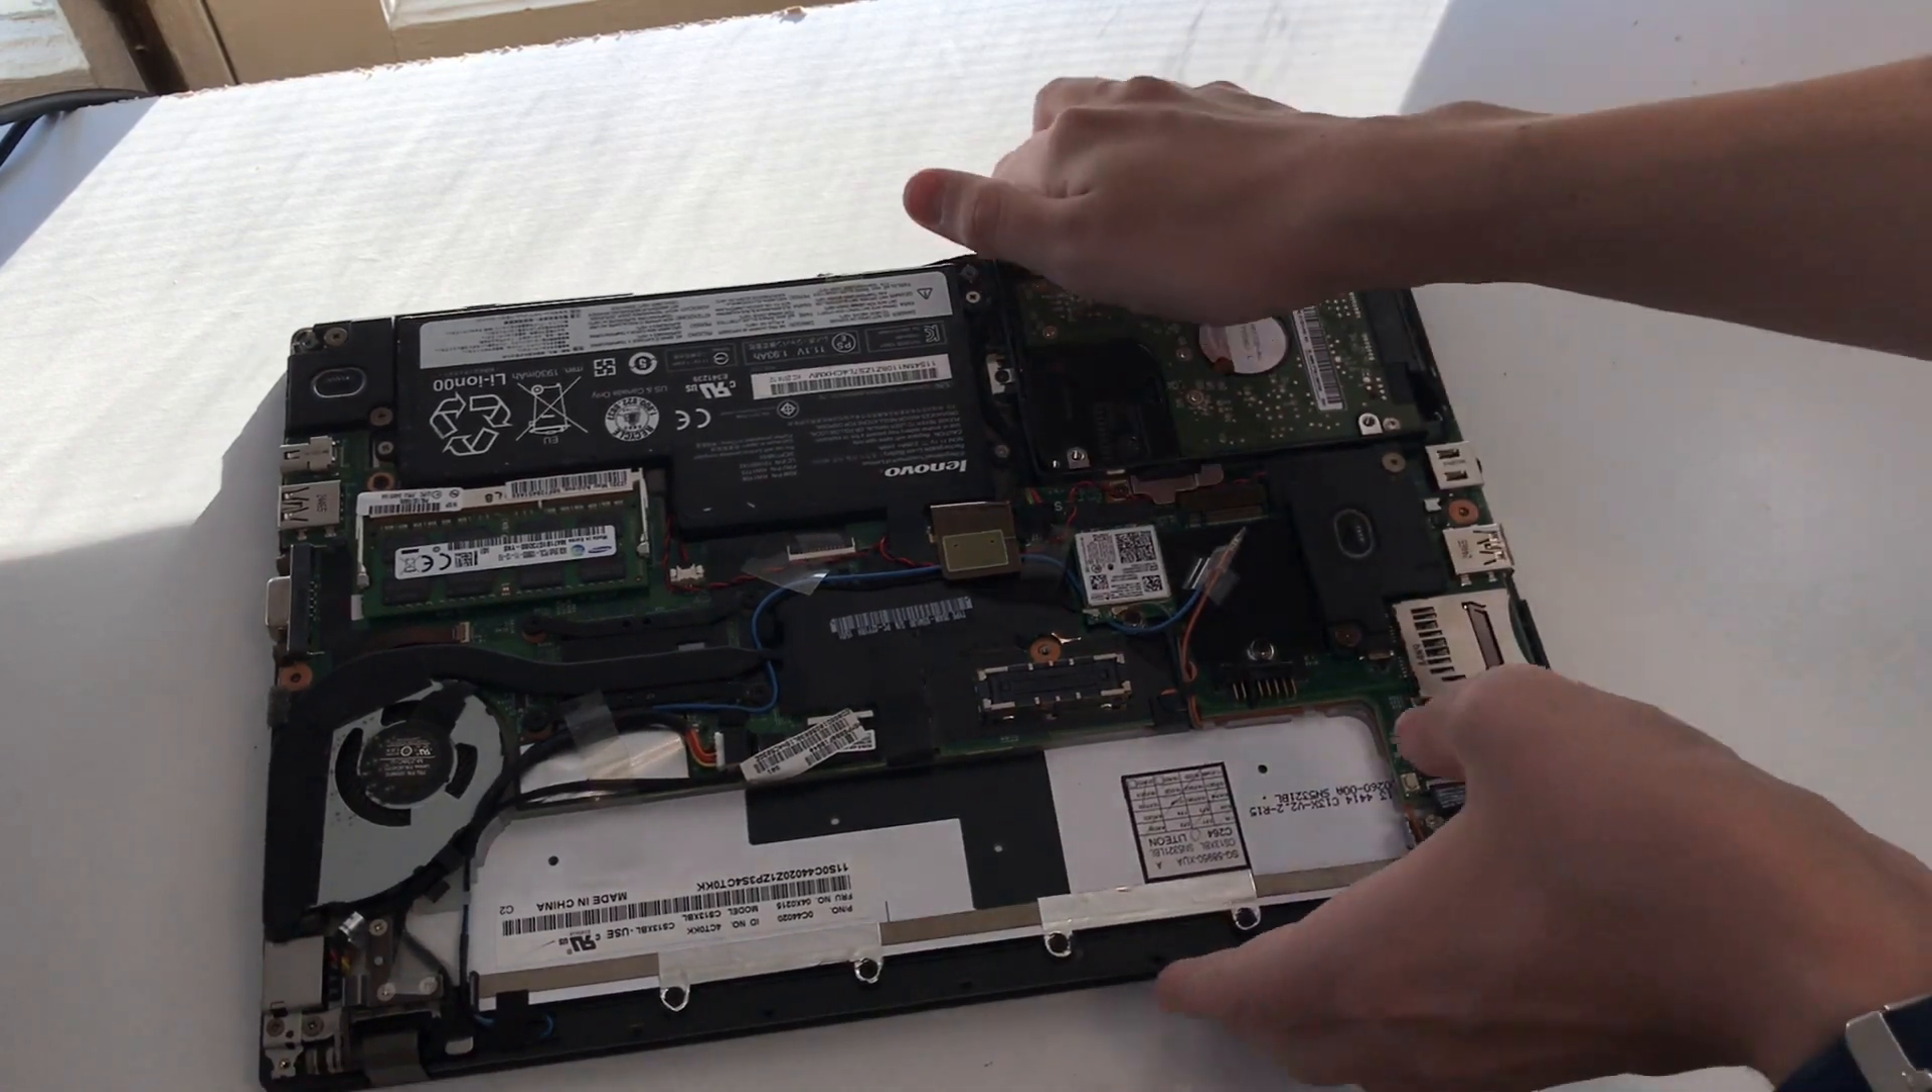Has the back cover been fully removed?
Yes.